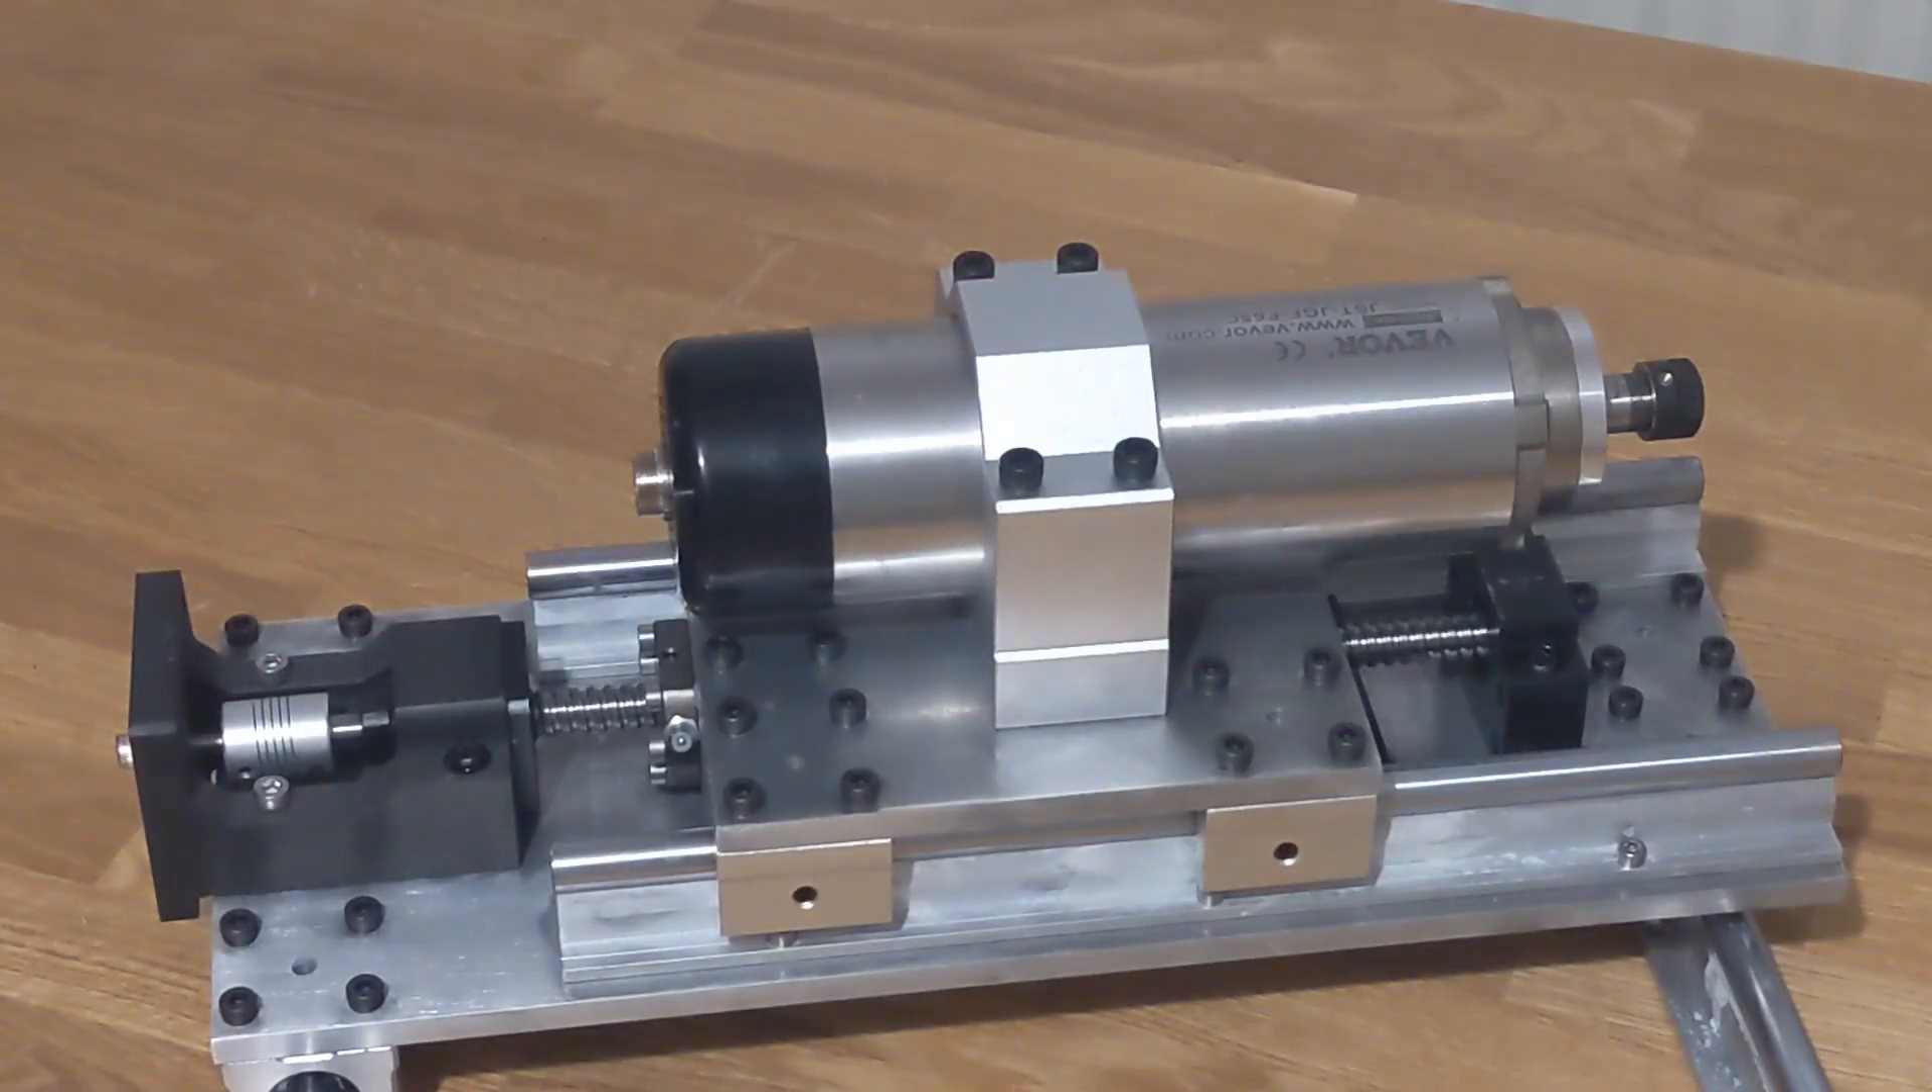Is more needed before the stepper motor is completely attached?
Yes.